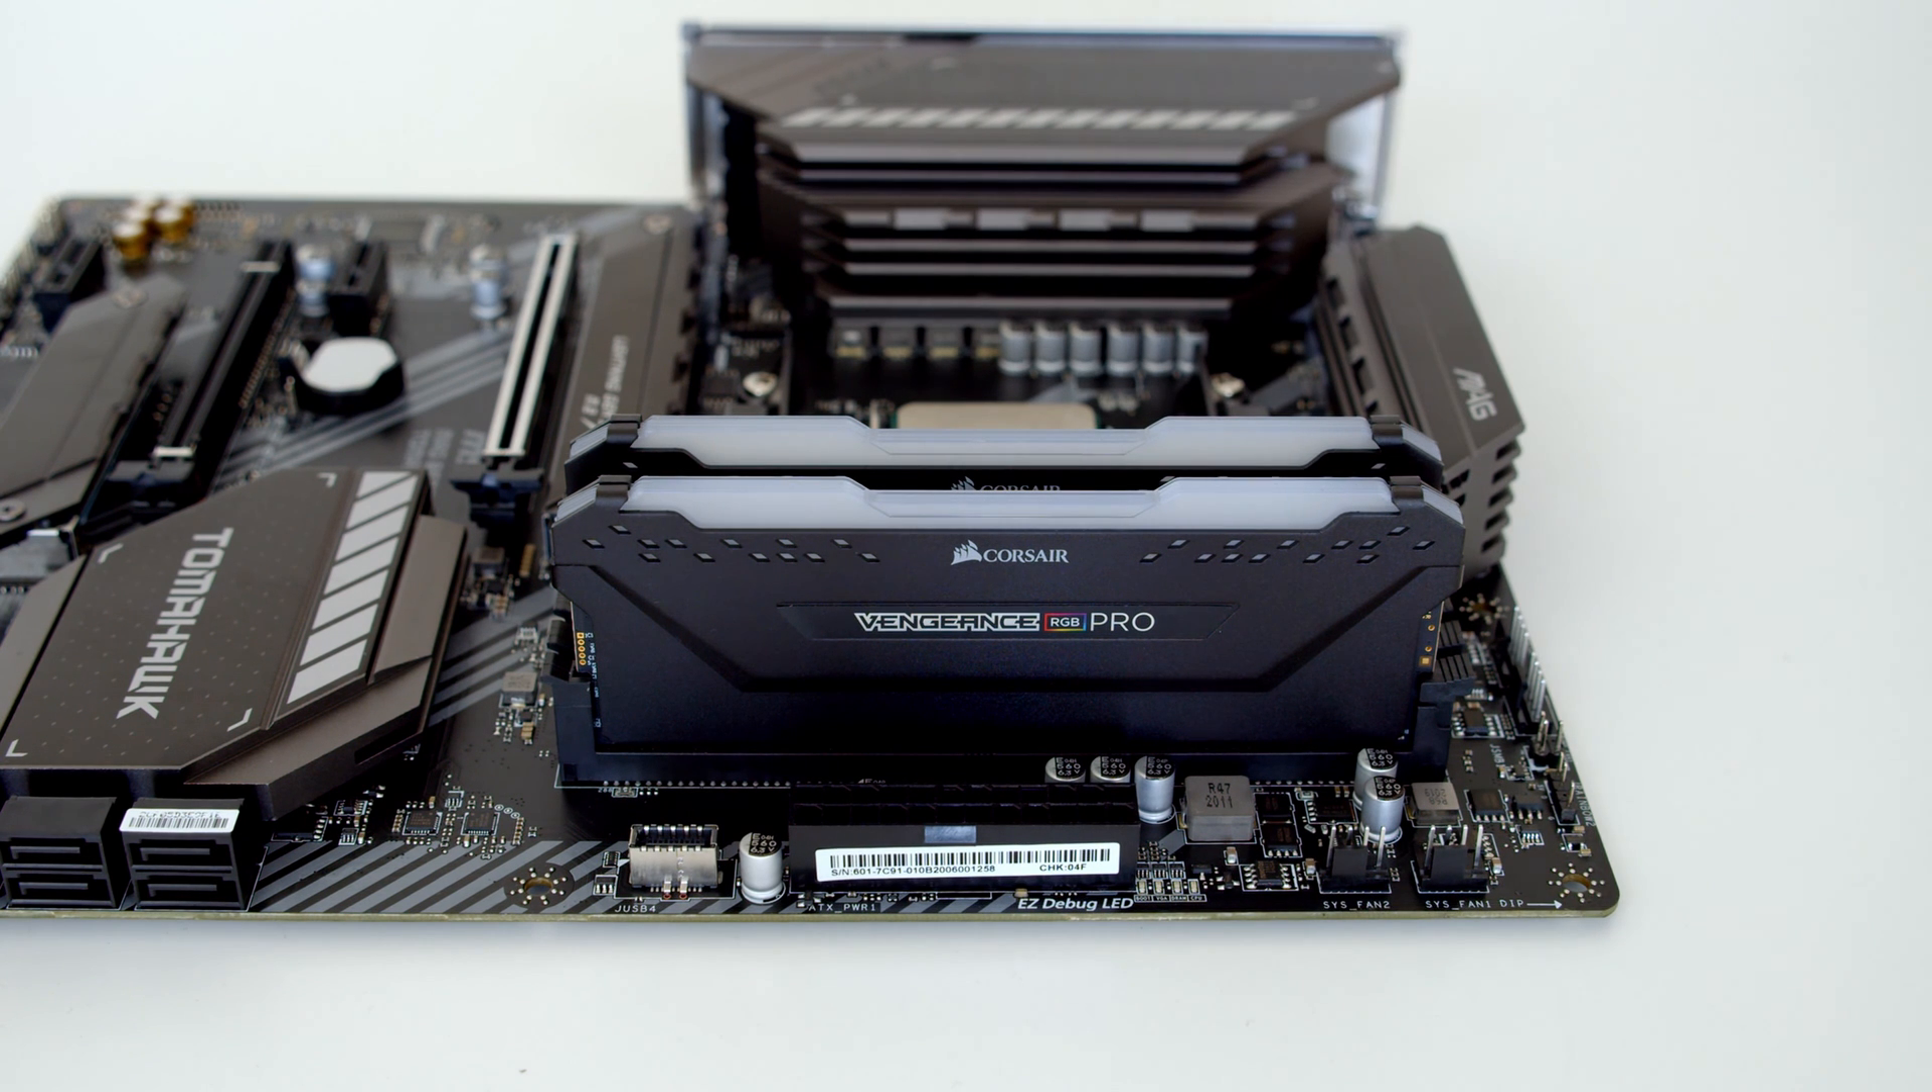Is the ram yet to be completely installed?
No.